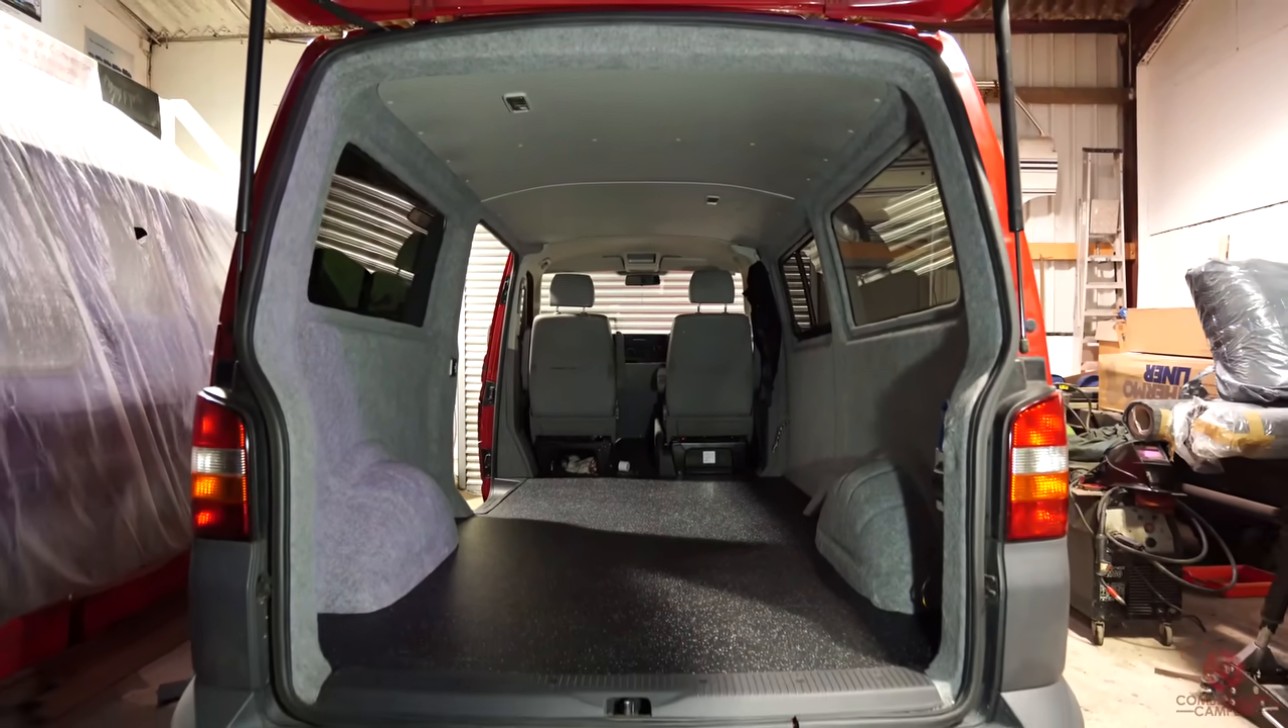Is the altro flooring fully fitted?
Yes.